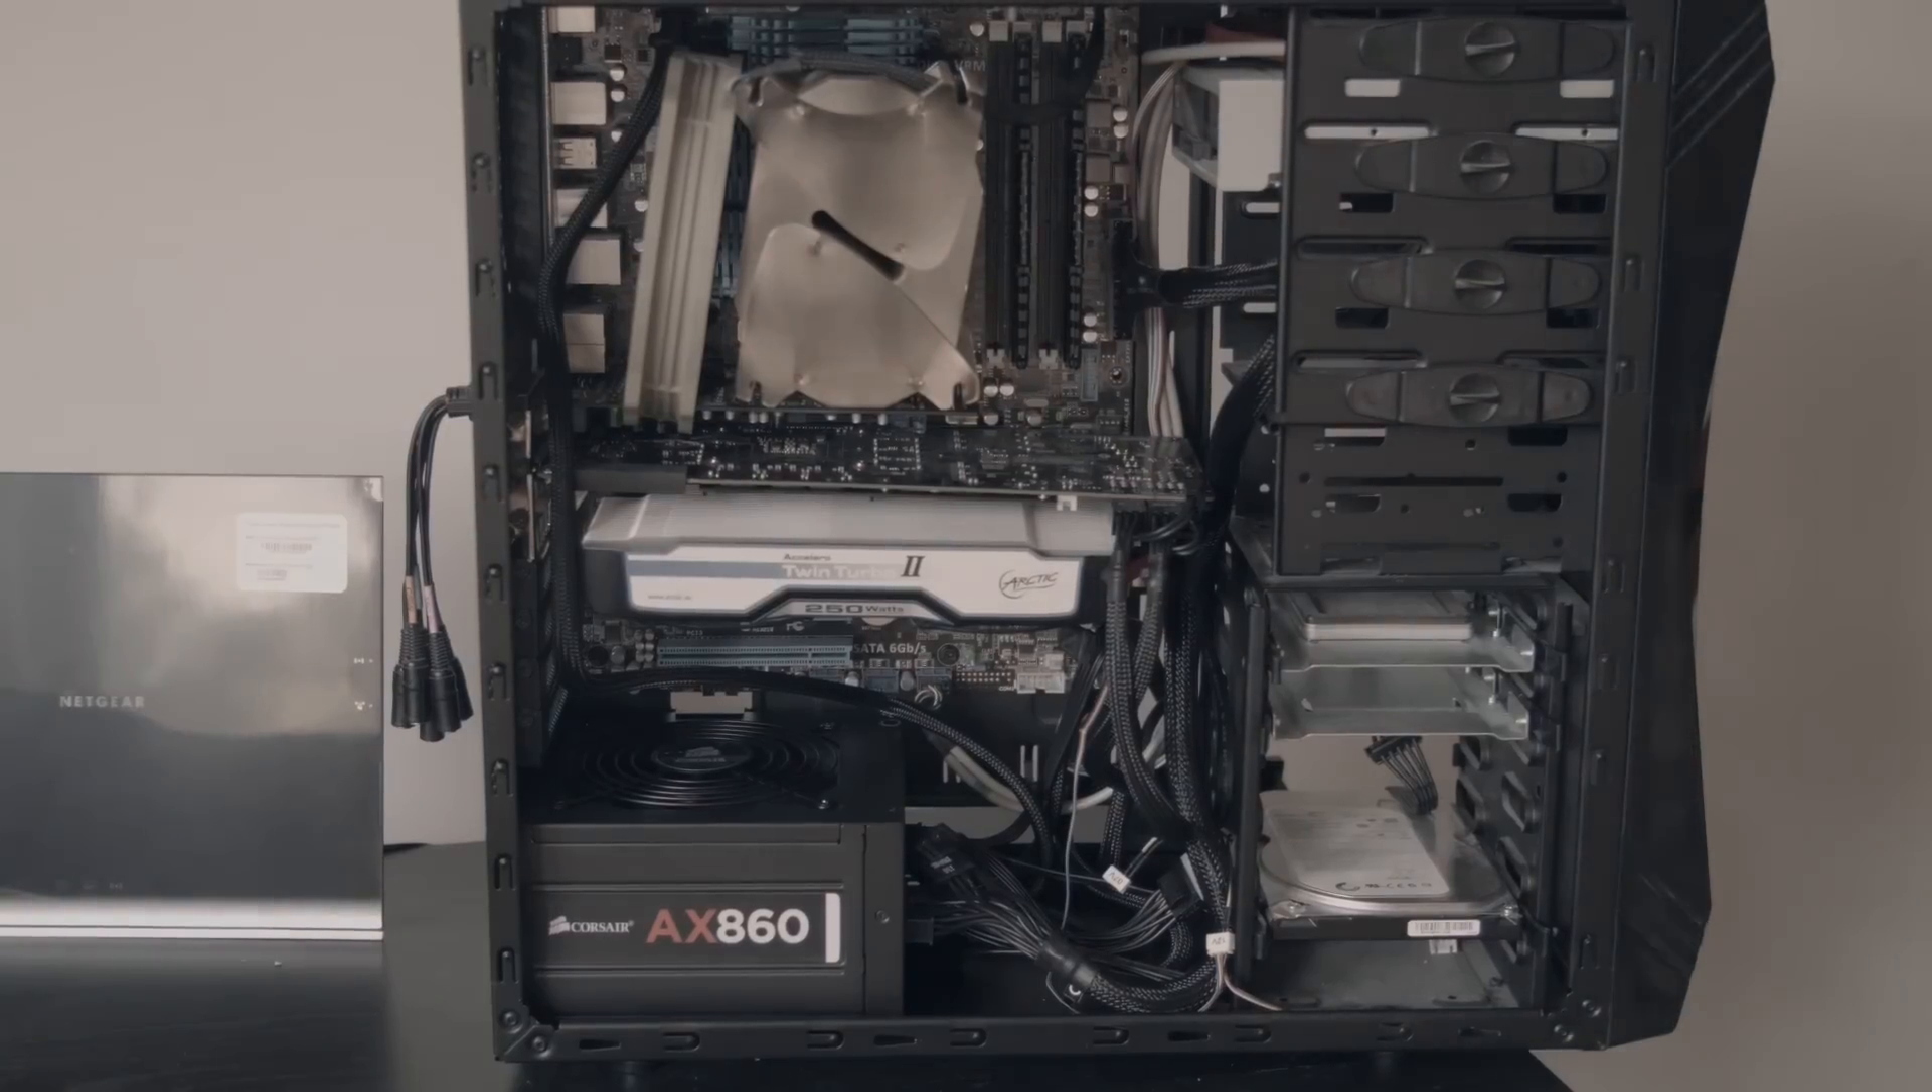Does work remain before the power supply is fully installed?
No.